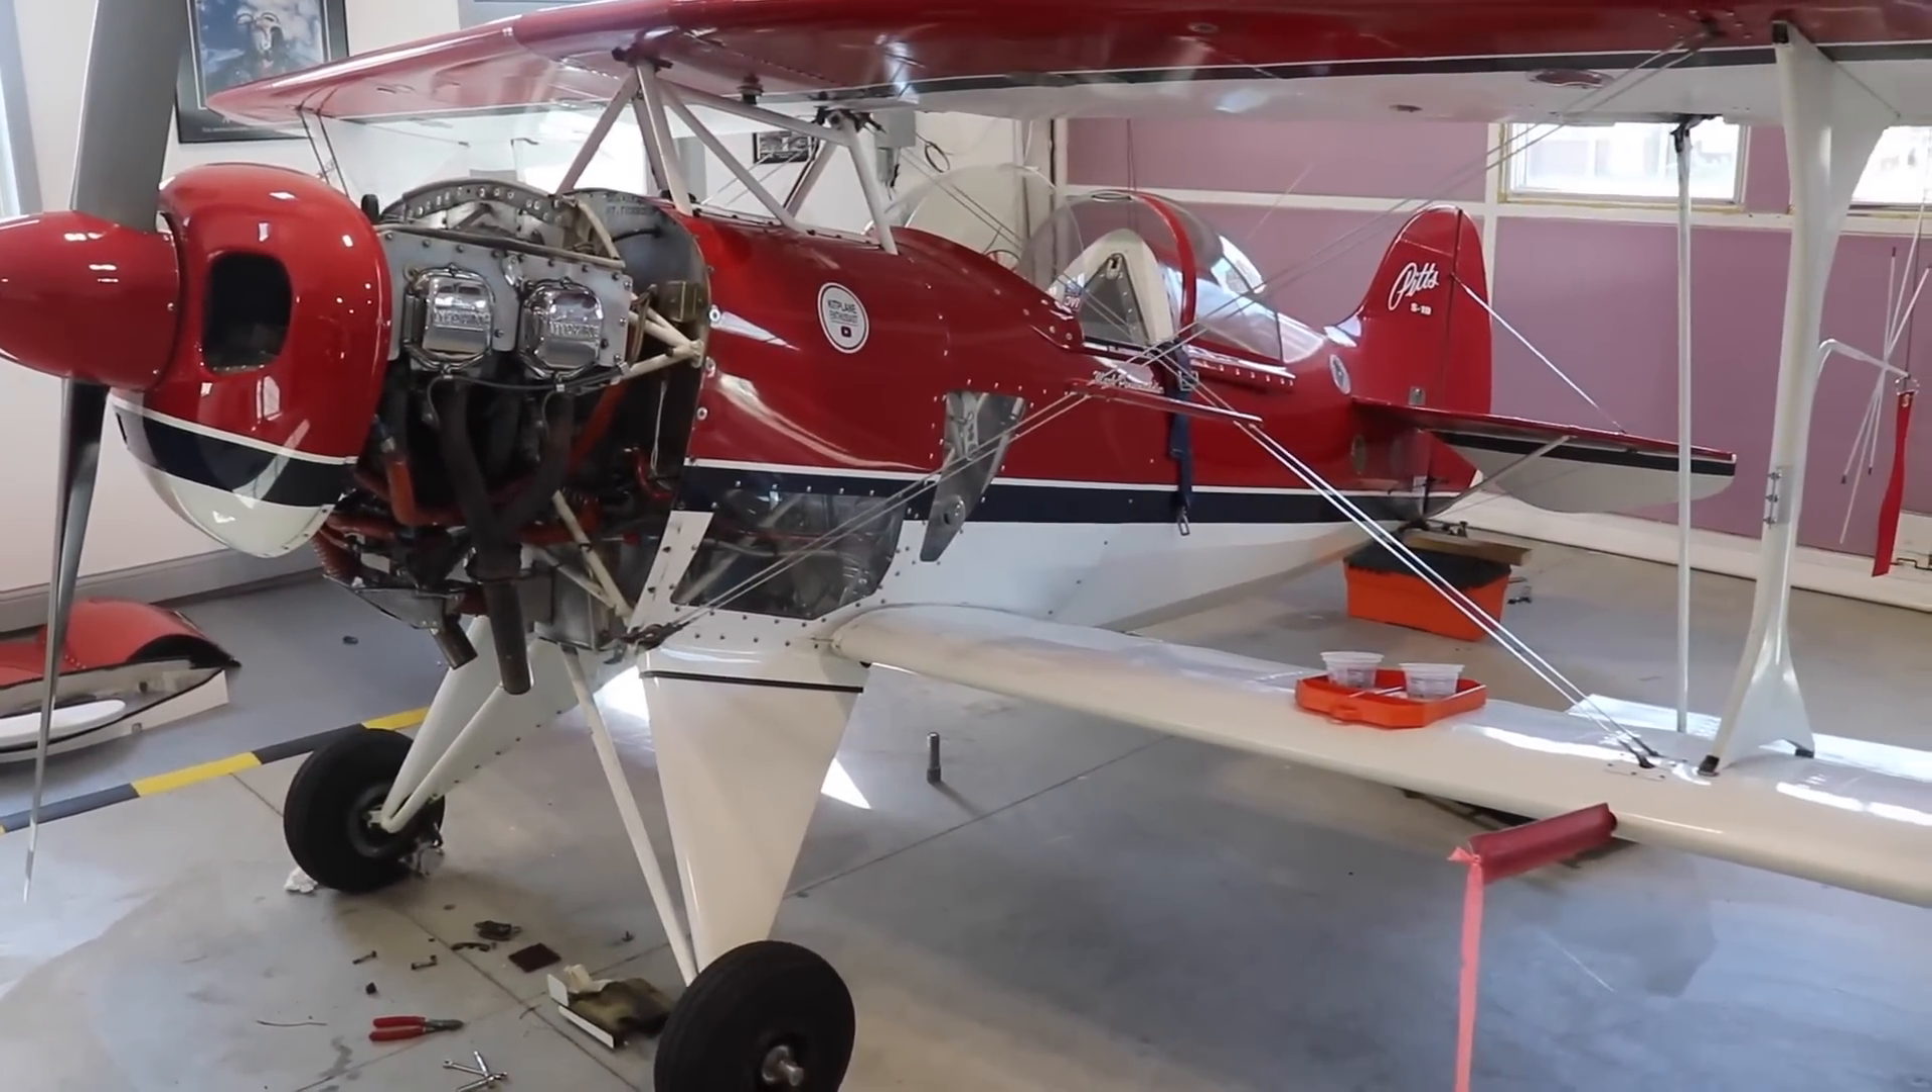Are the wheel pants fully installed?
No.